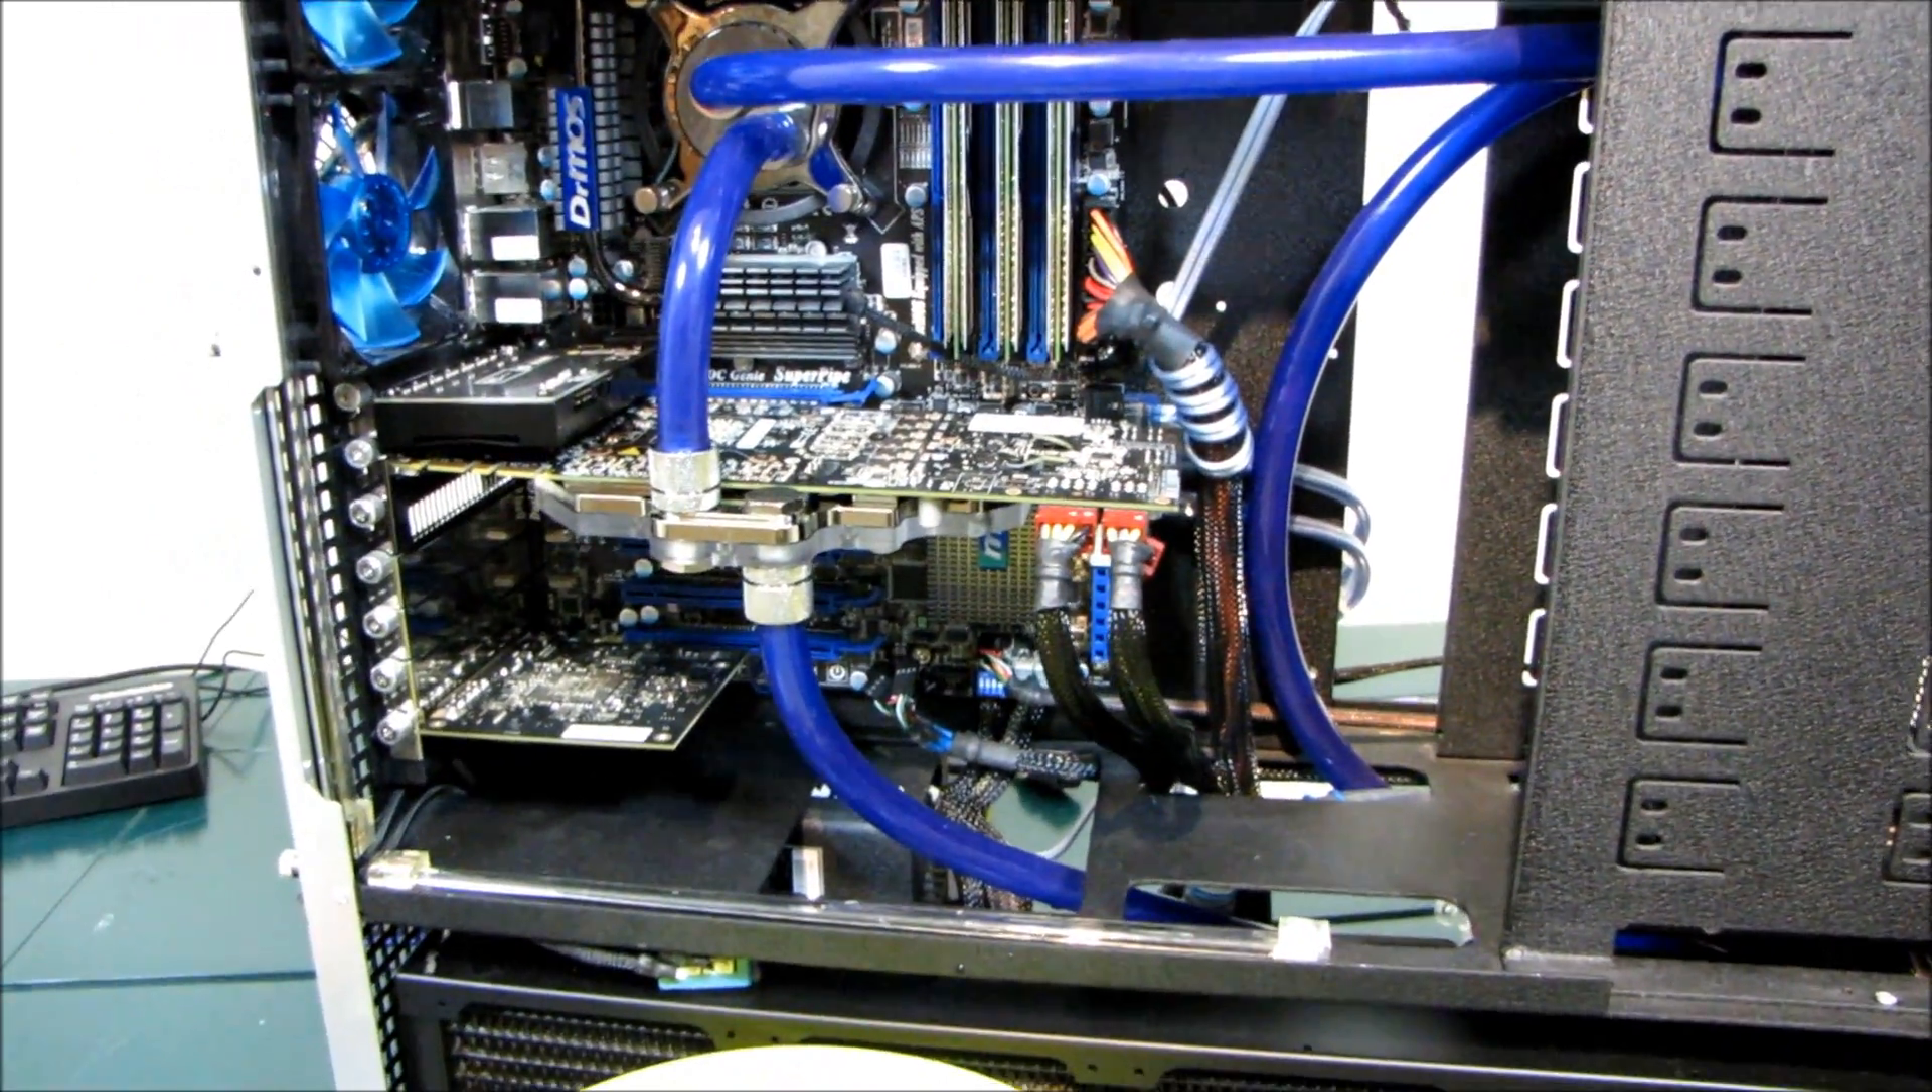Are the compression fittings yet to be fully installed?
No.